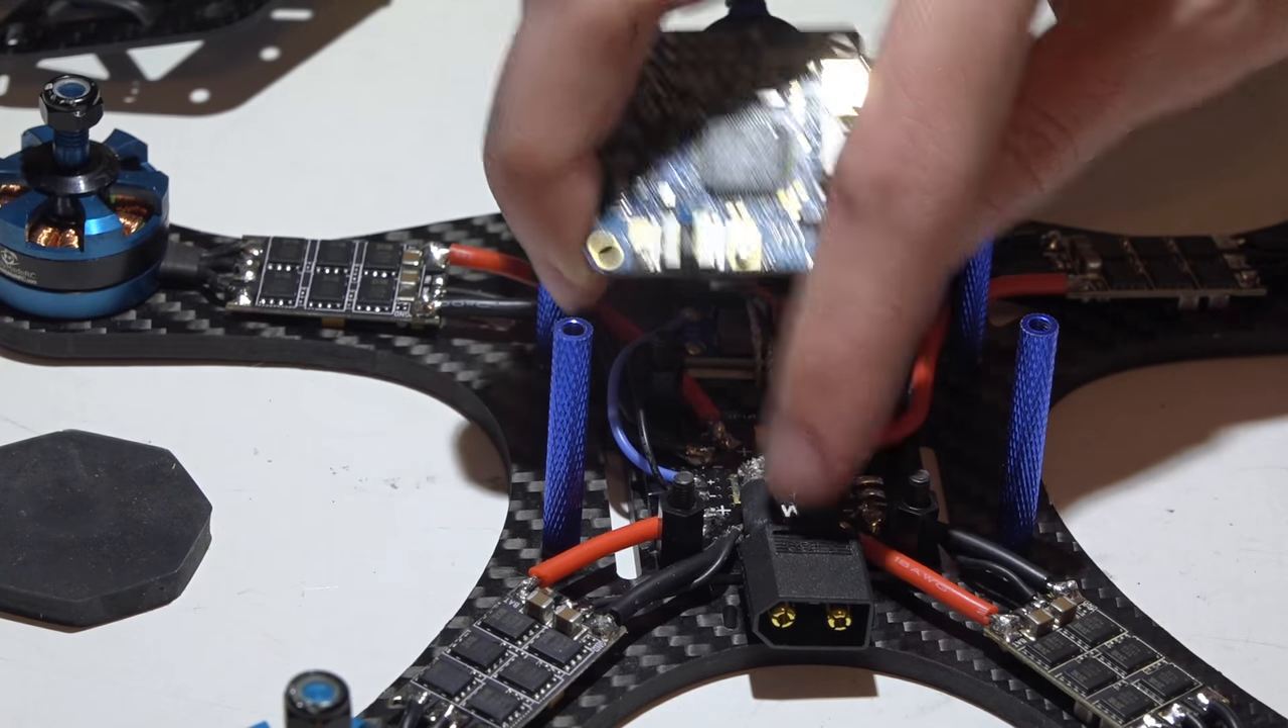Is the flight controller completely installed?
No.